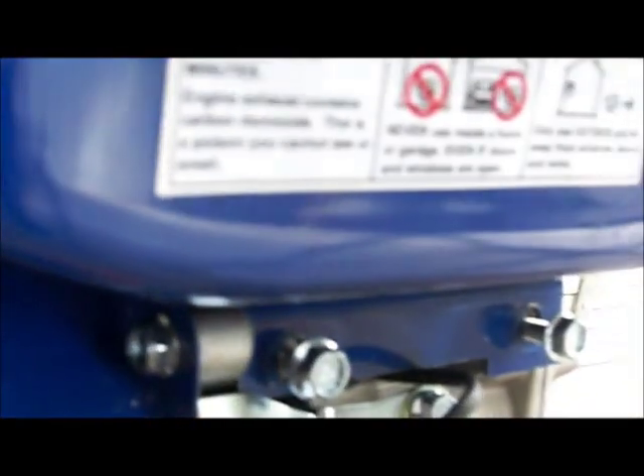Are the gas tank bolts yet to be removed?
Yes.